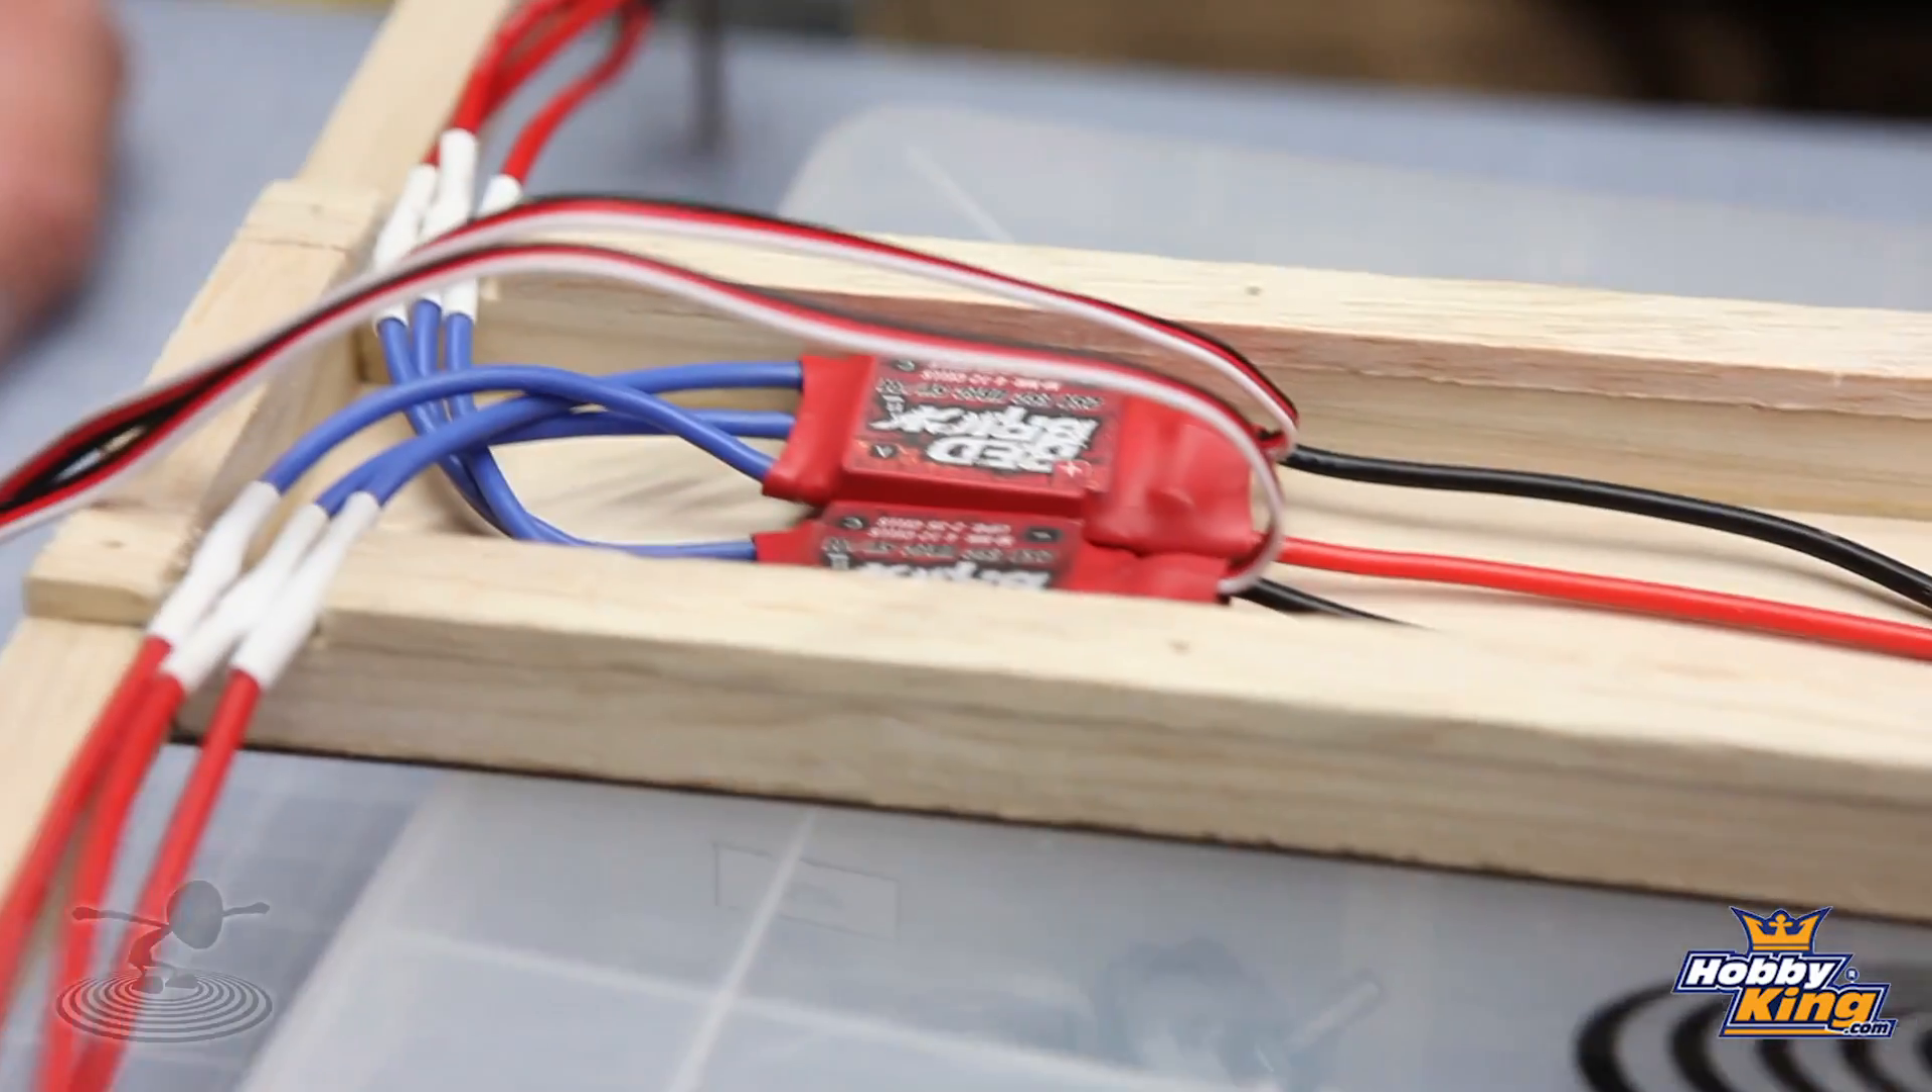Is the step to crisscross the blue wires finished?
Yes.